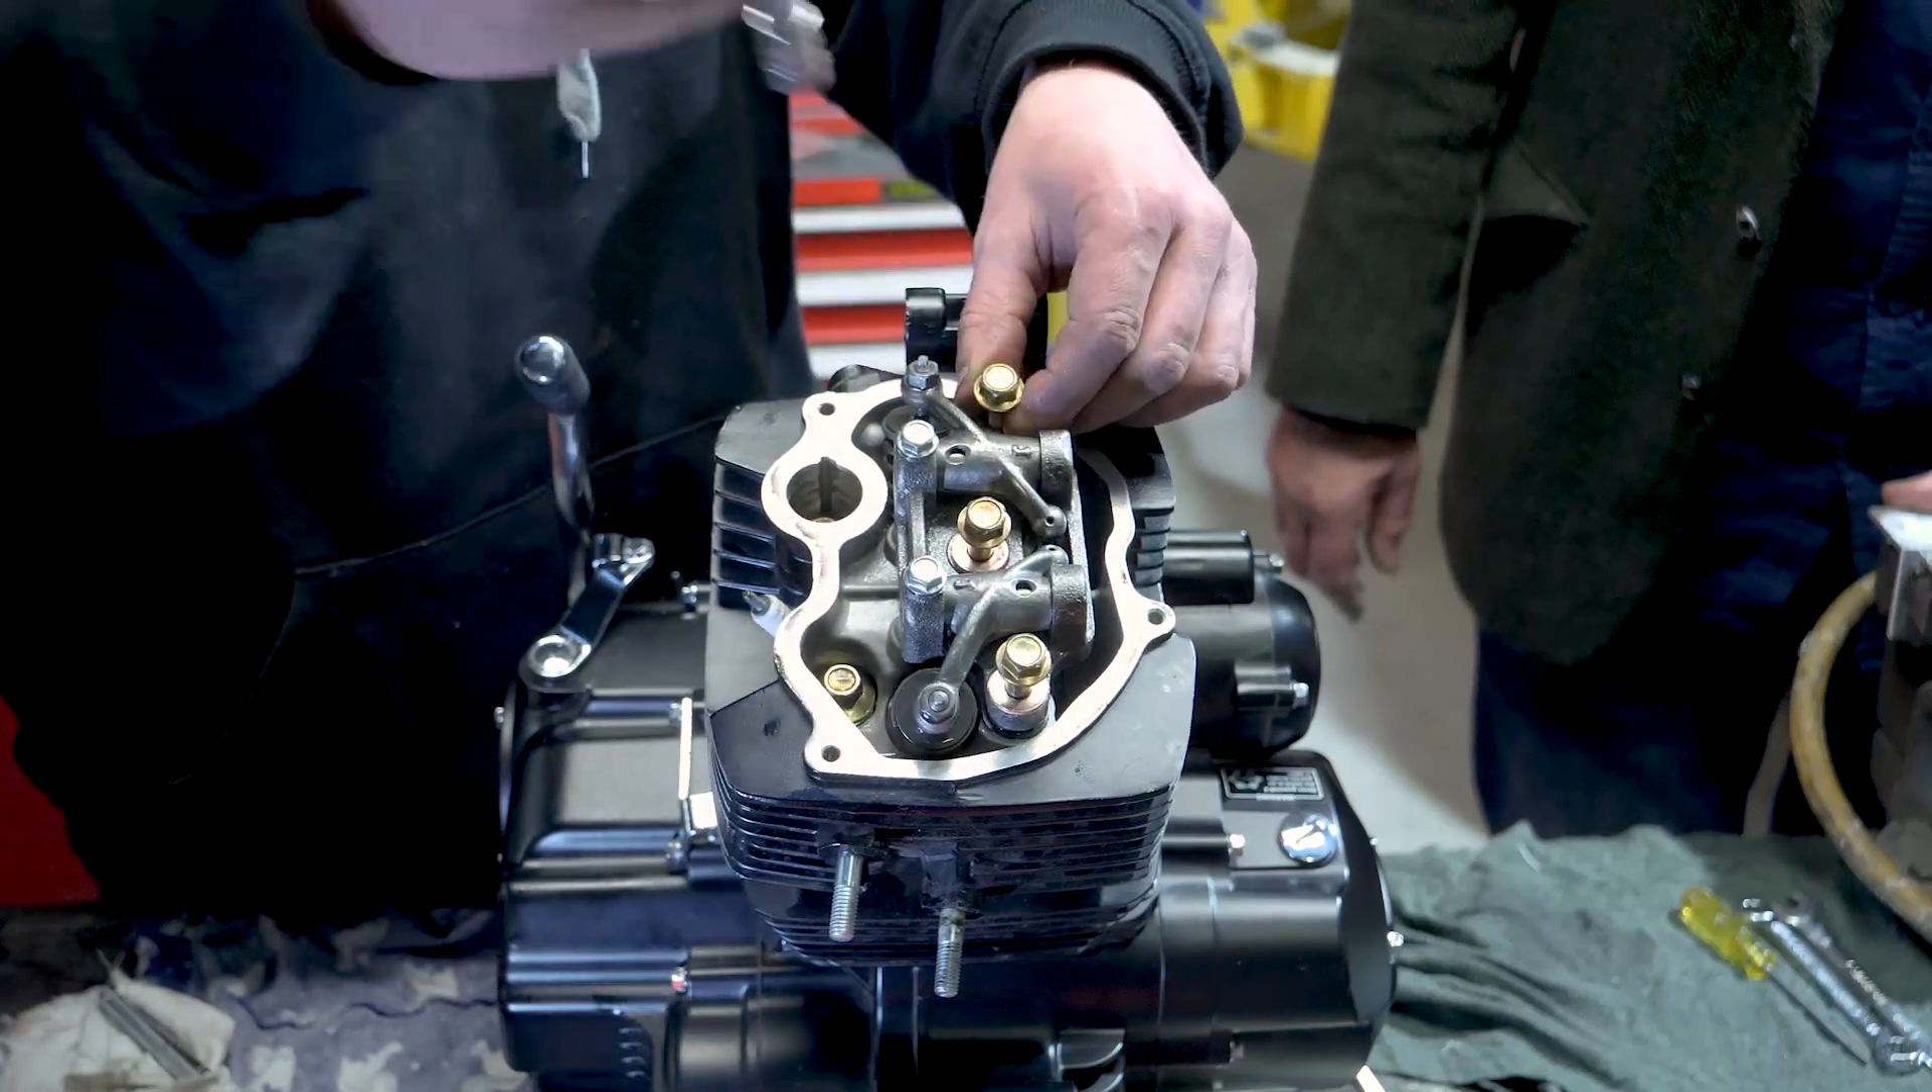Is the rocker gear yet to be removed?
Yes.